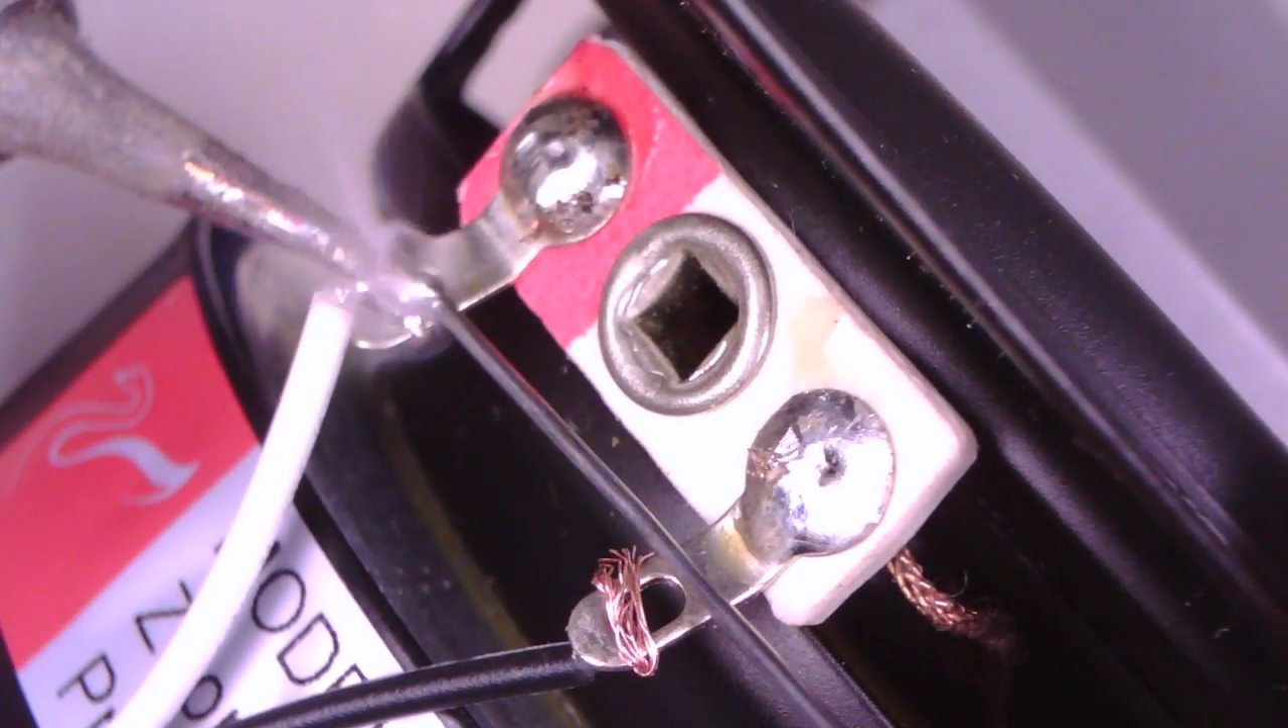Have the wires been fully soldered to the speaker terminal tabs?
No.